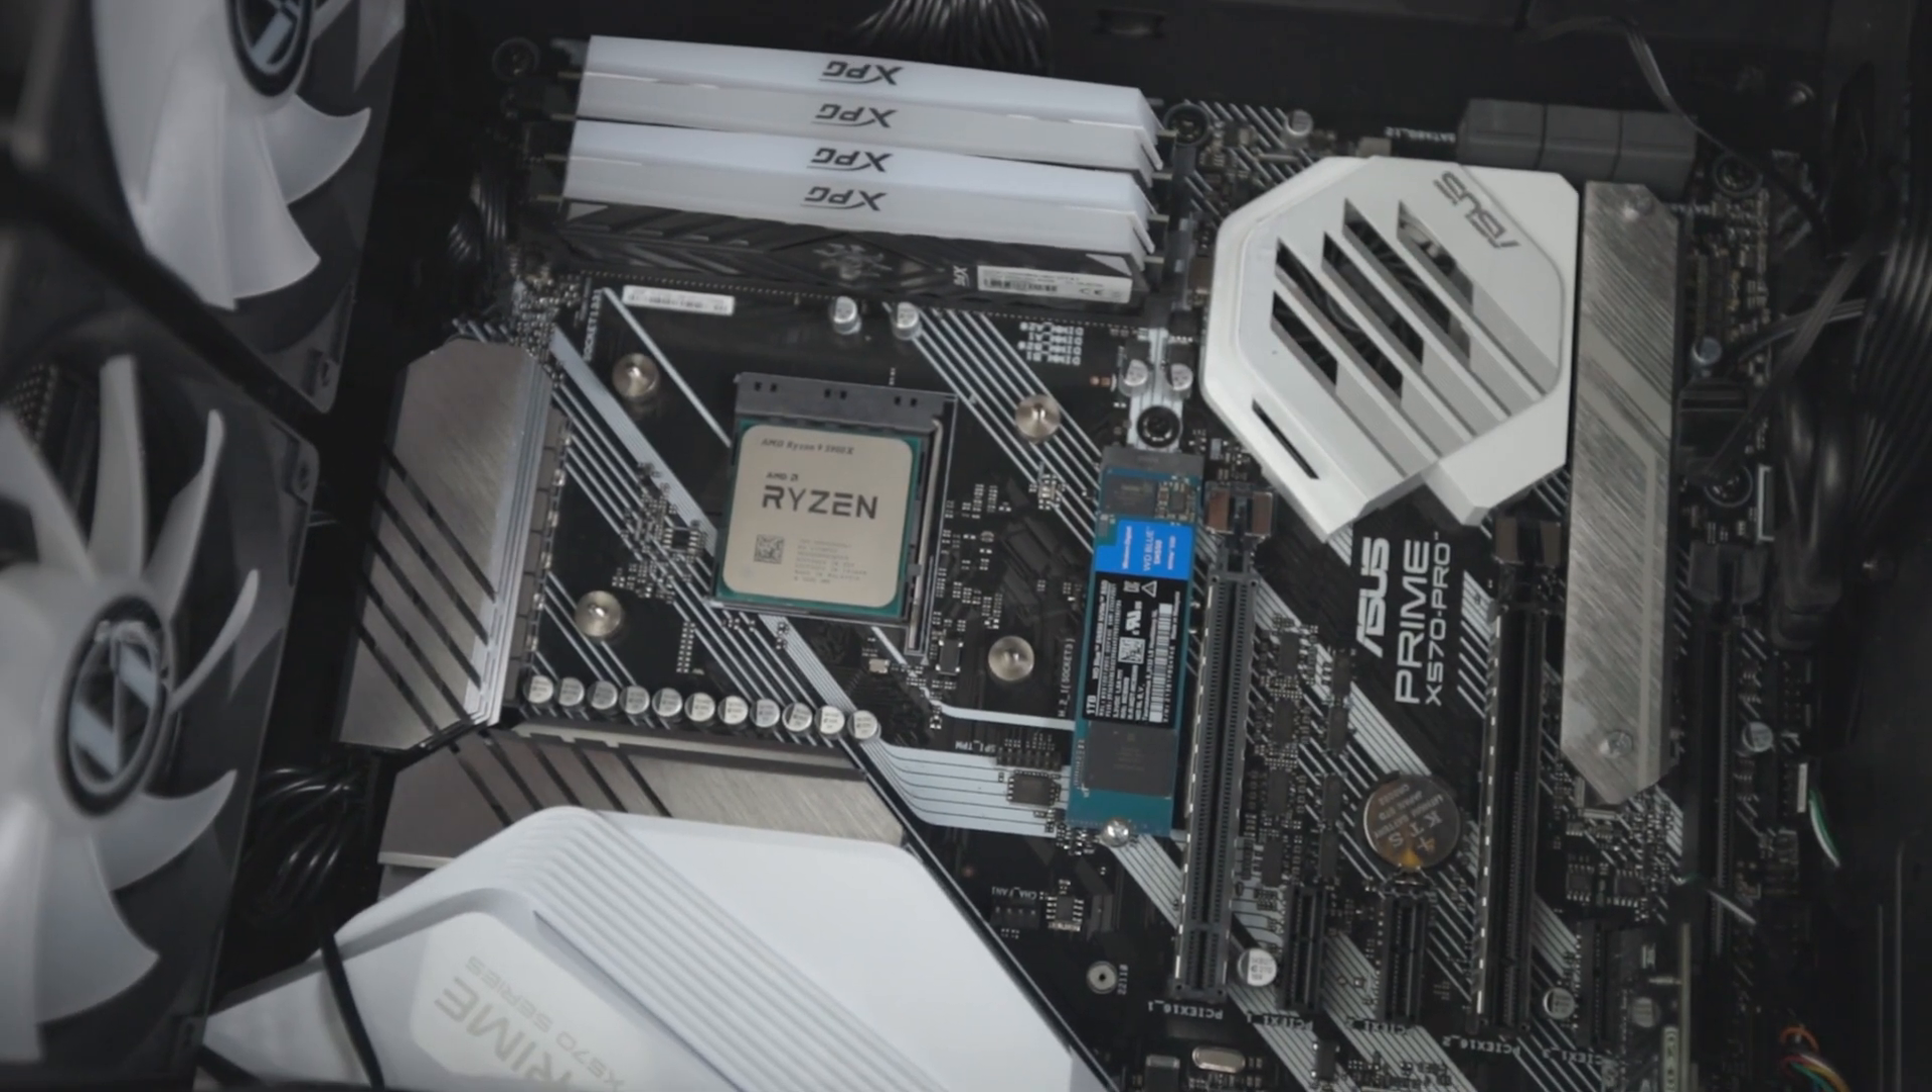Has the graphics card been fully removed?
Yes.